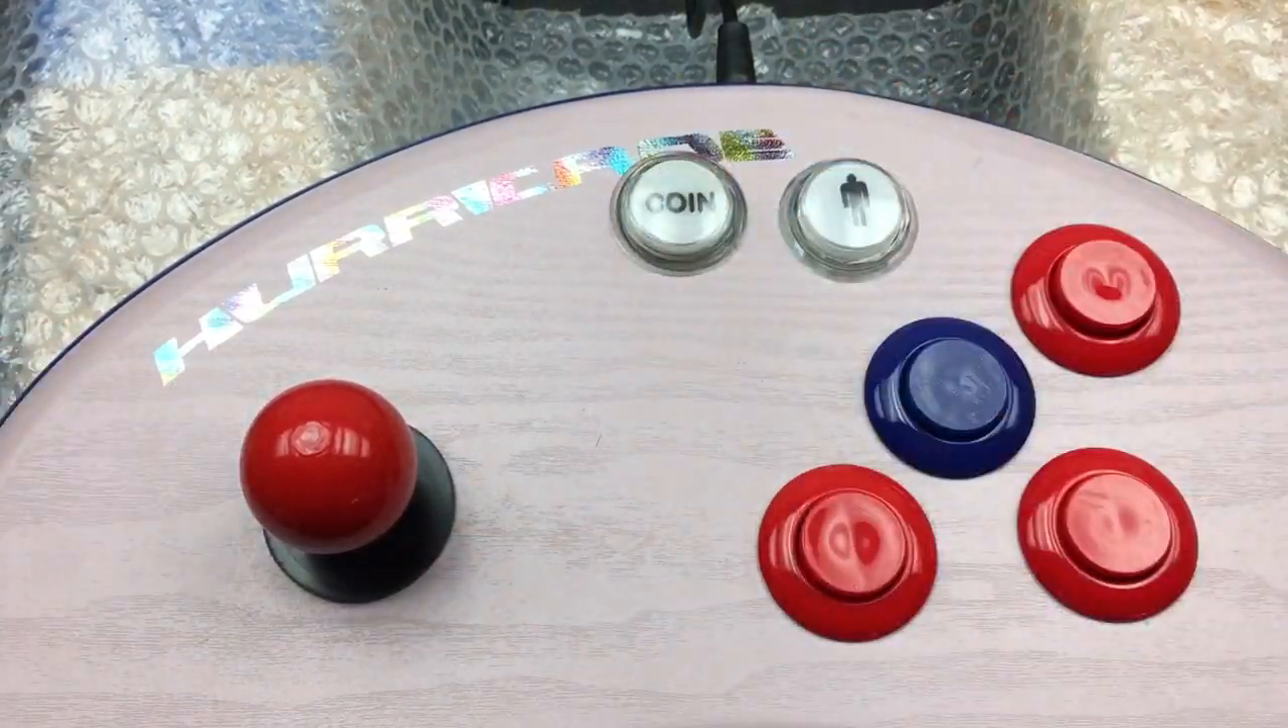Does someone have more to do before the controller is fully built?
No.